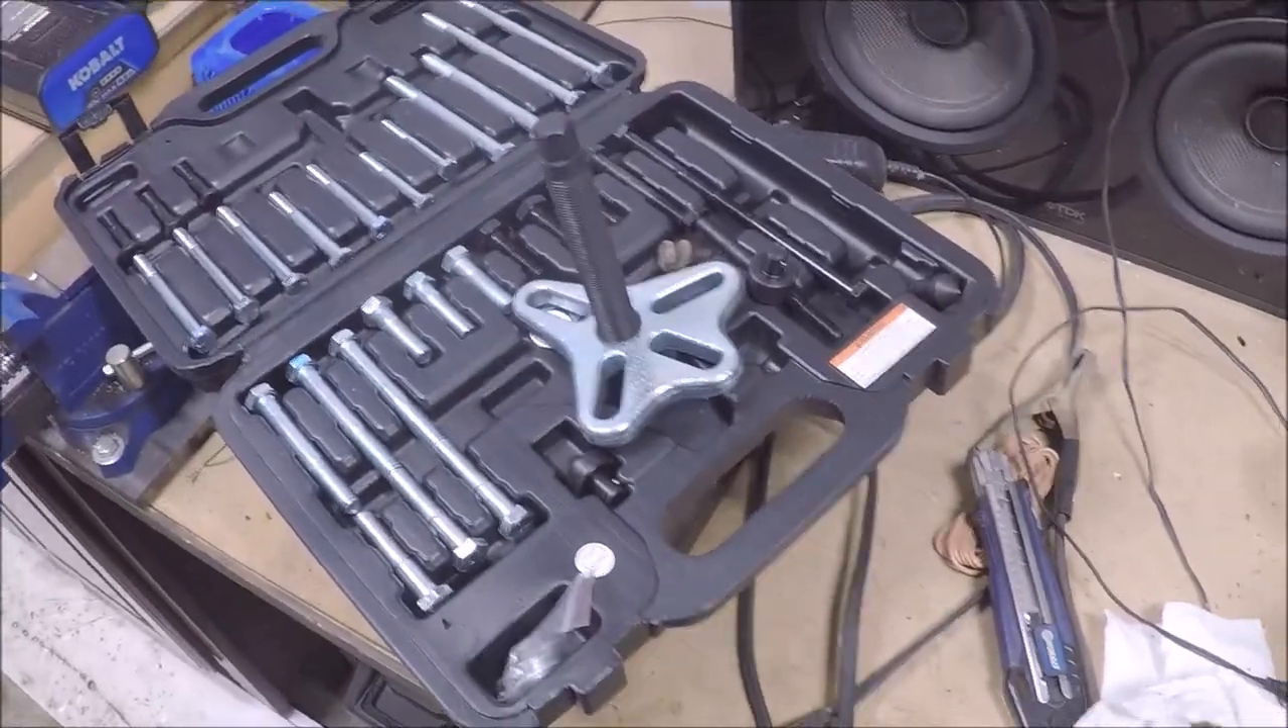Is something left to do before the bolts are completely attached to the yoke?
Yes.